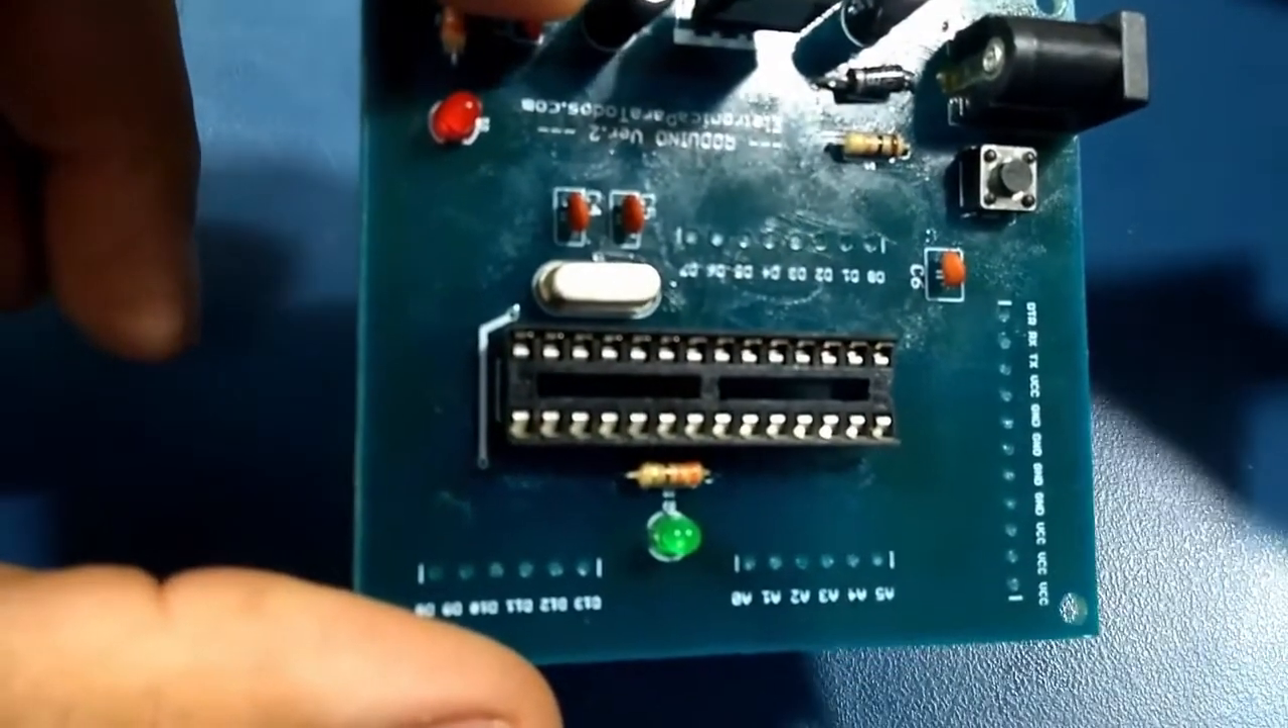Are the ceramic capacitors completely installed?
Yes.